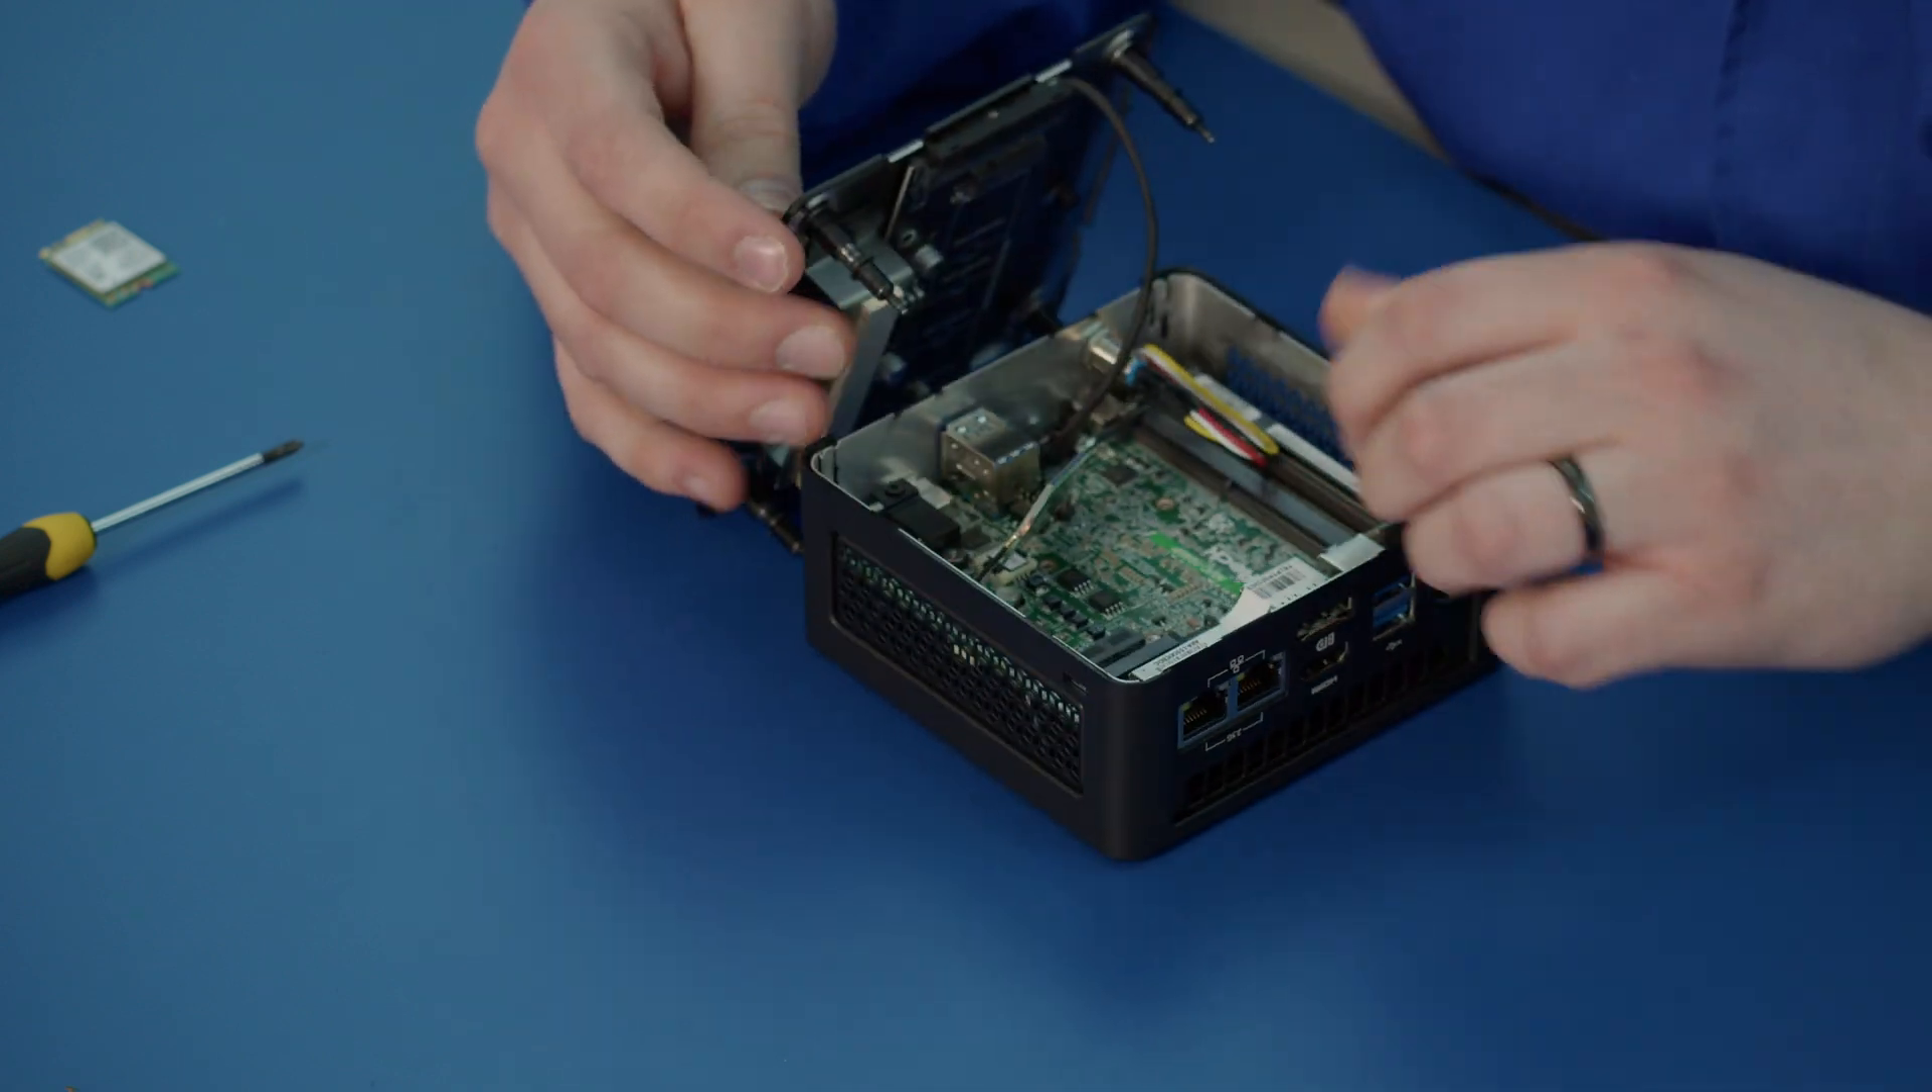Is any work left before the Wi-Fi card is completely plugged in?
Yes.